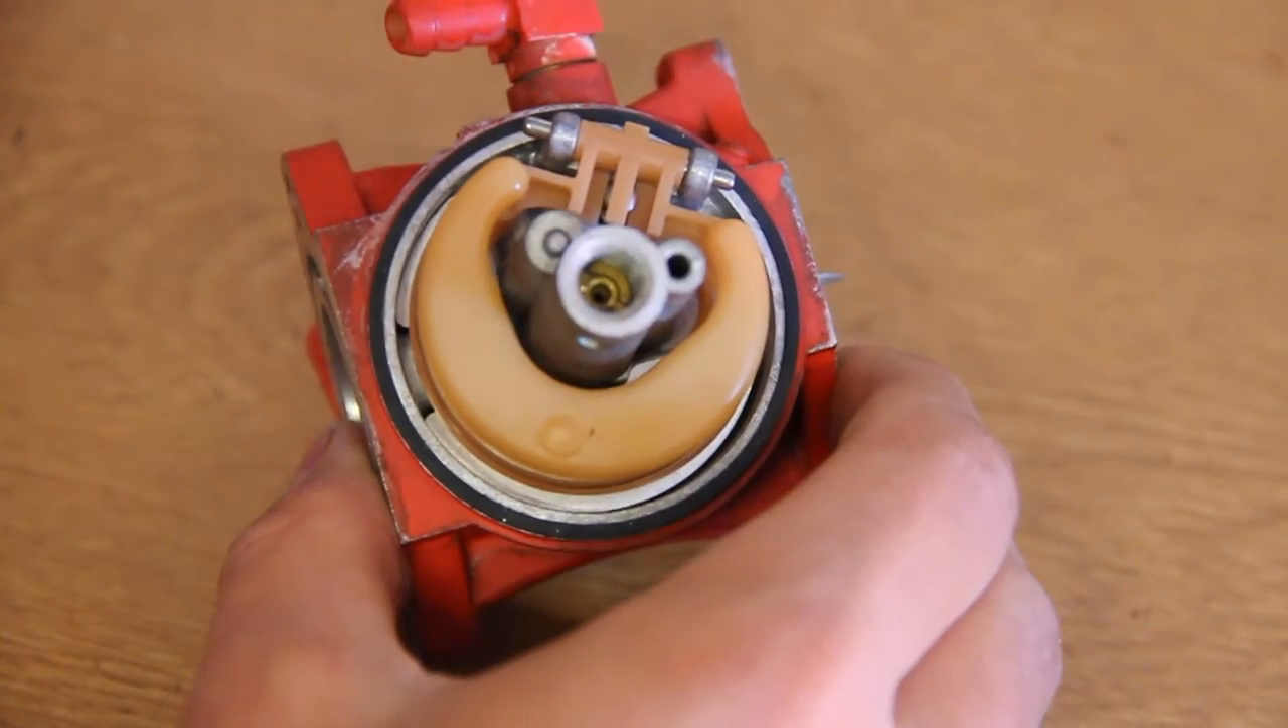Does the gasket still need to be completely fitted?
No.